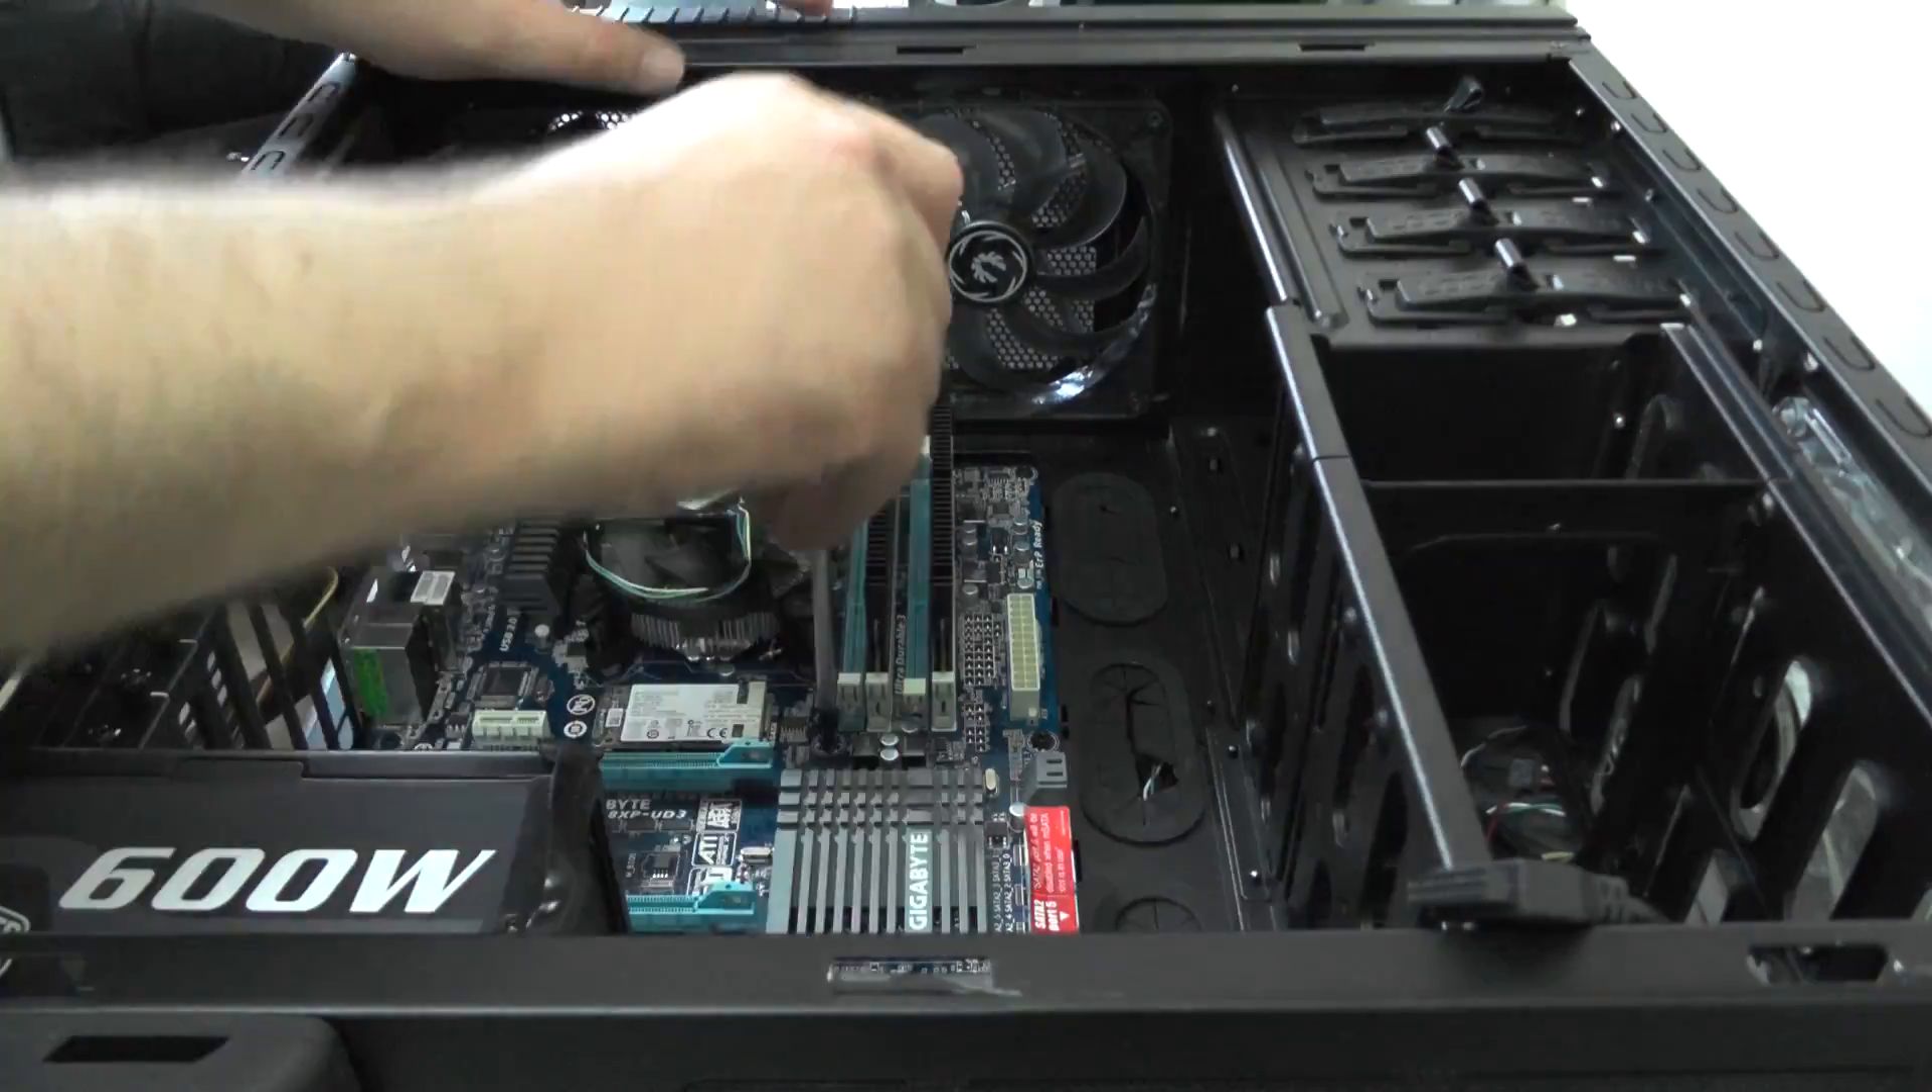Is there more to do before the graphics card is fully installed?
Yes.